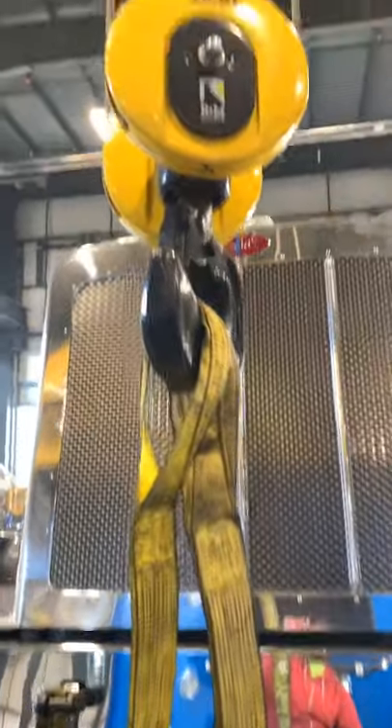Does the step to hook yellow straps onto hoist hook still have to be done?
No.